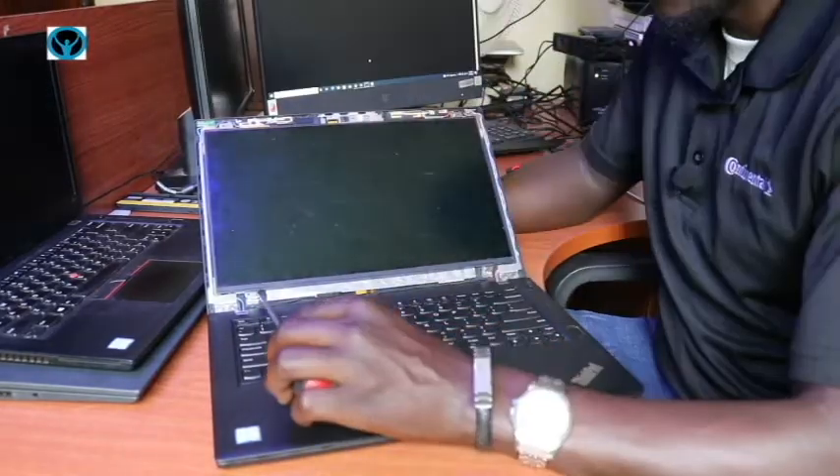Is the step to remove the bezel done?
Yes.